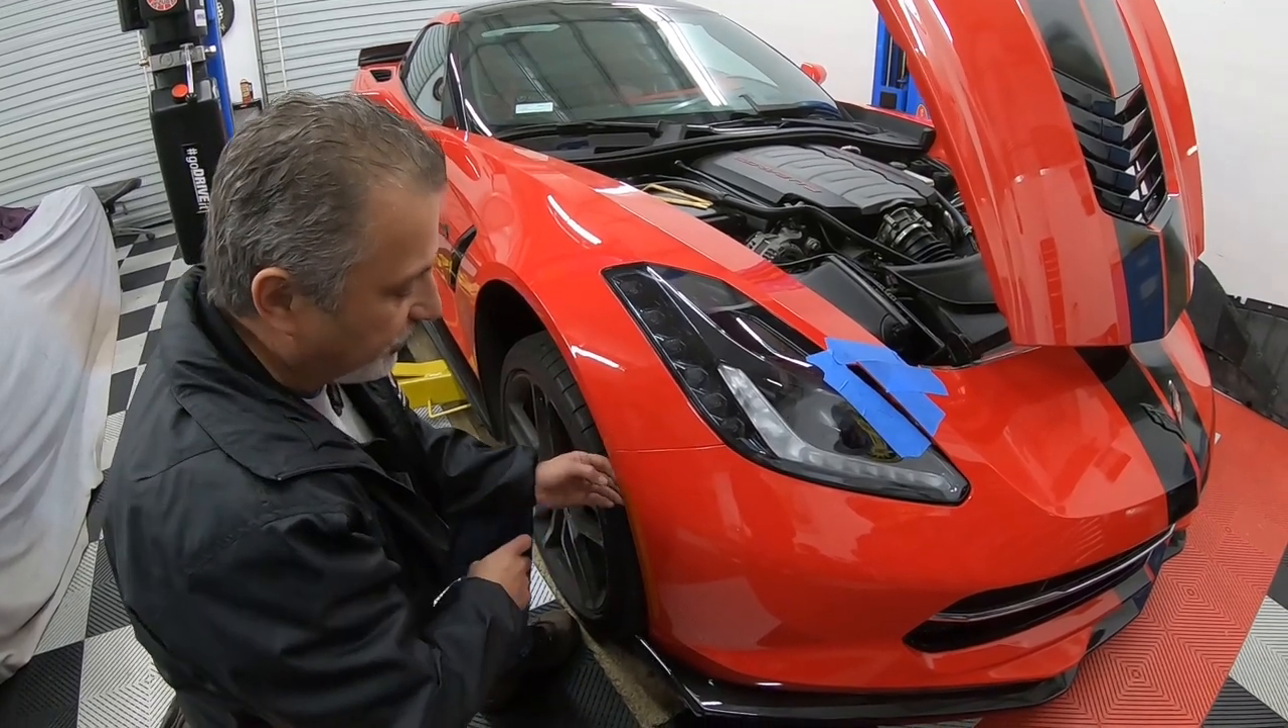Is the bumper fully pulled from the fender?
No.